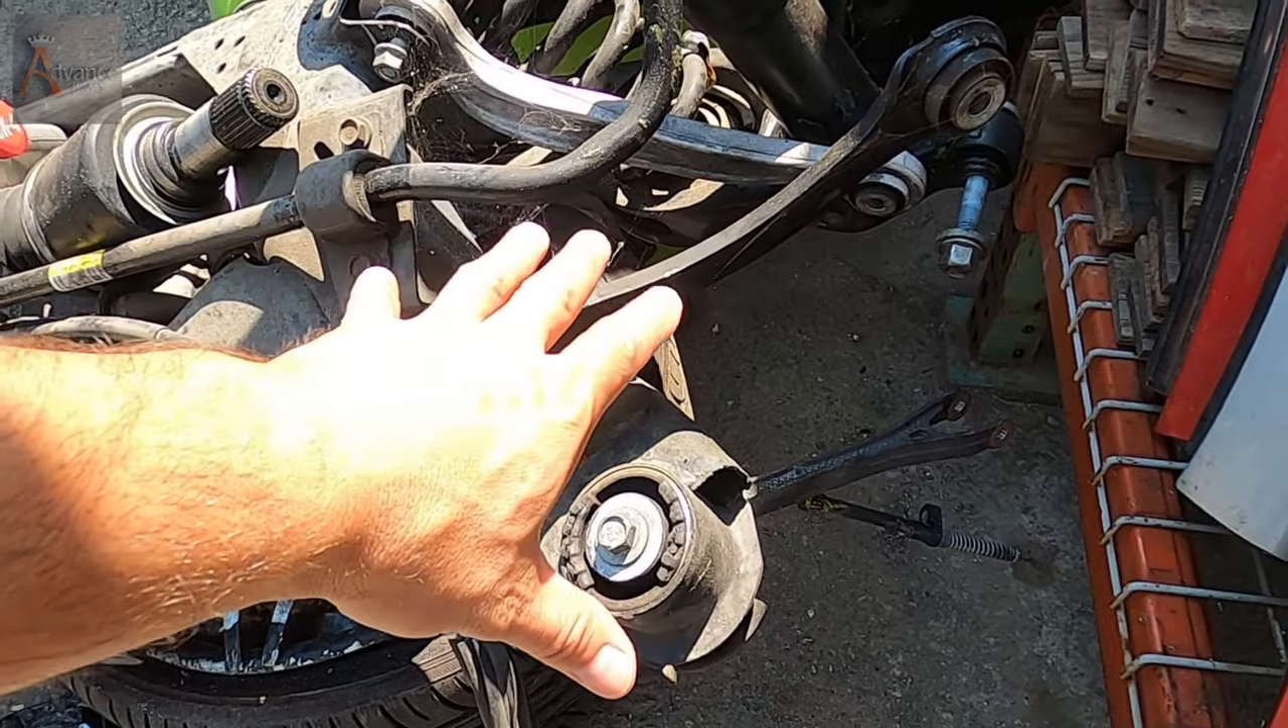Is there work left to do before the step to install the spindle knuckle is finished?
Yes.